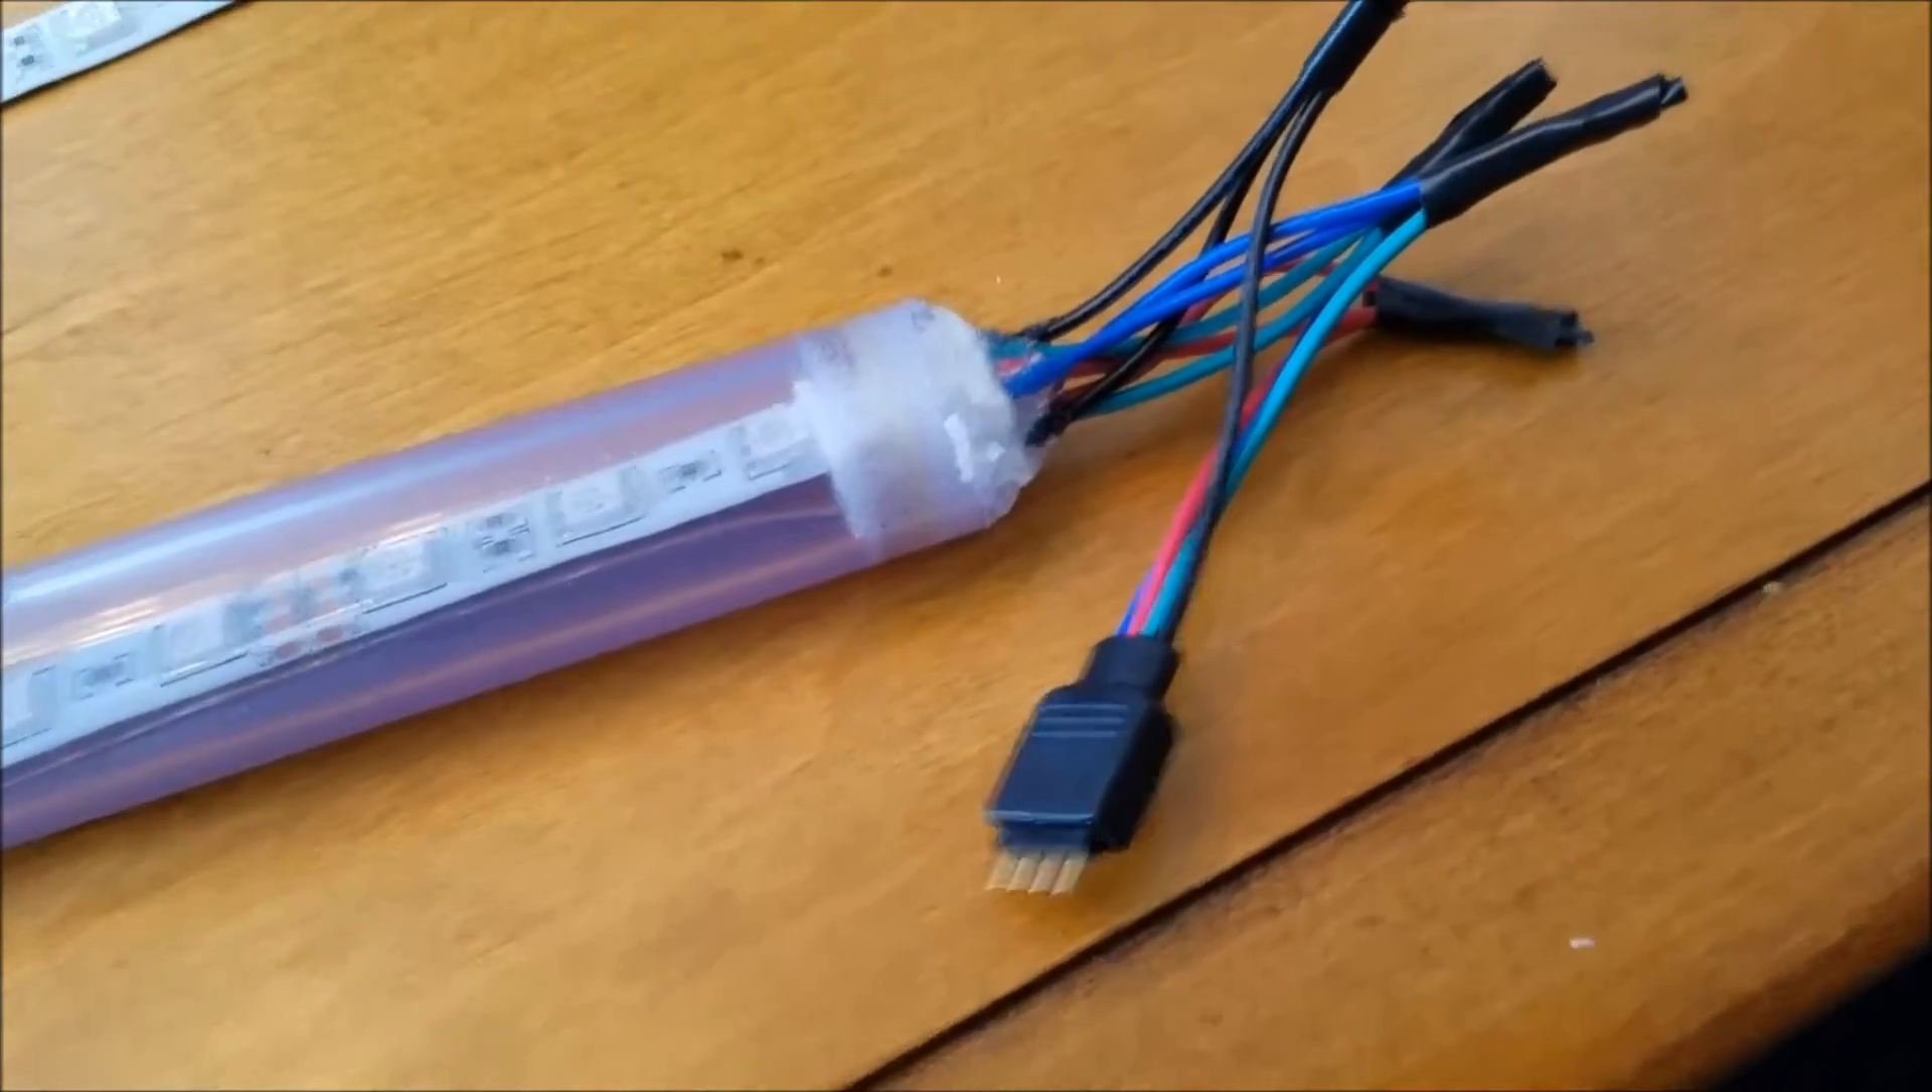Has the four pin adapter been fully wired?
Yes.